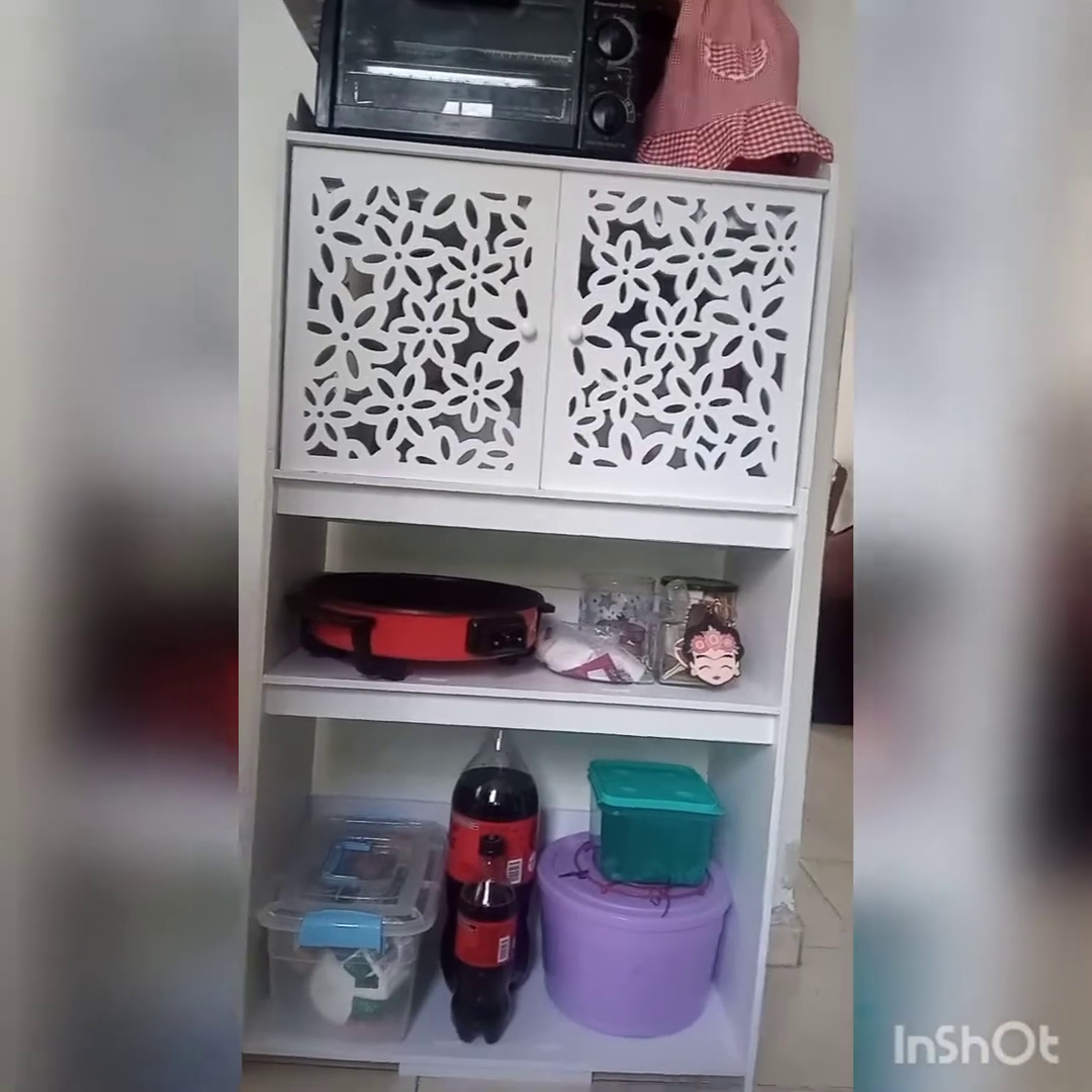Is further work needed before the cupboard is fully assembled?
No.